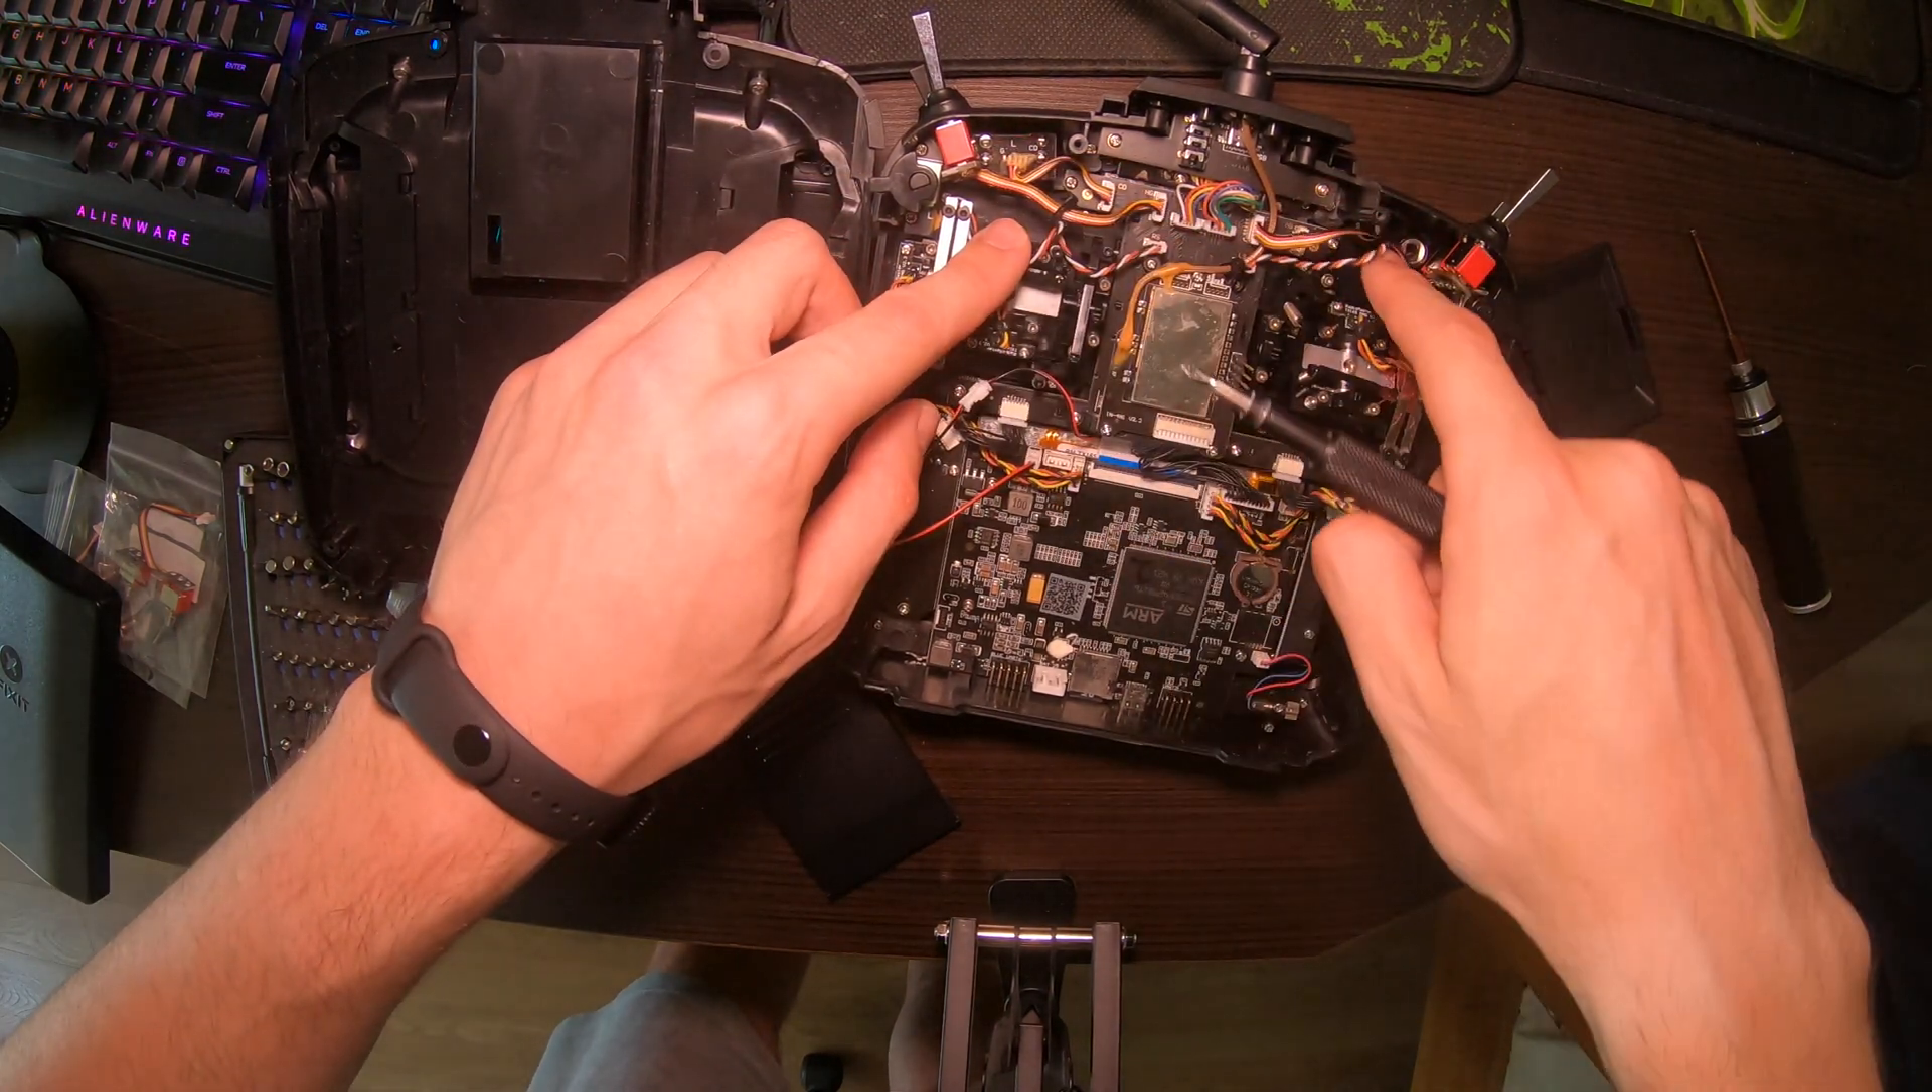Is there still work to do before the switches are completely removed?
Yes.